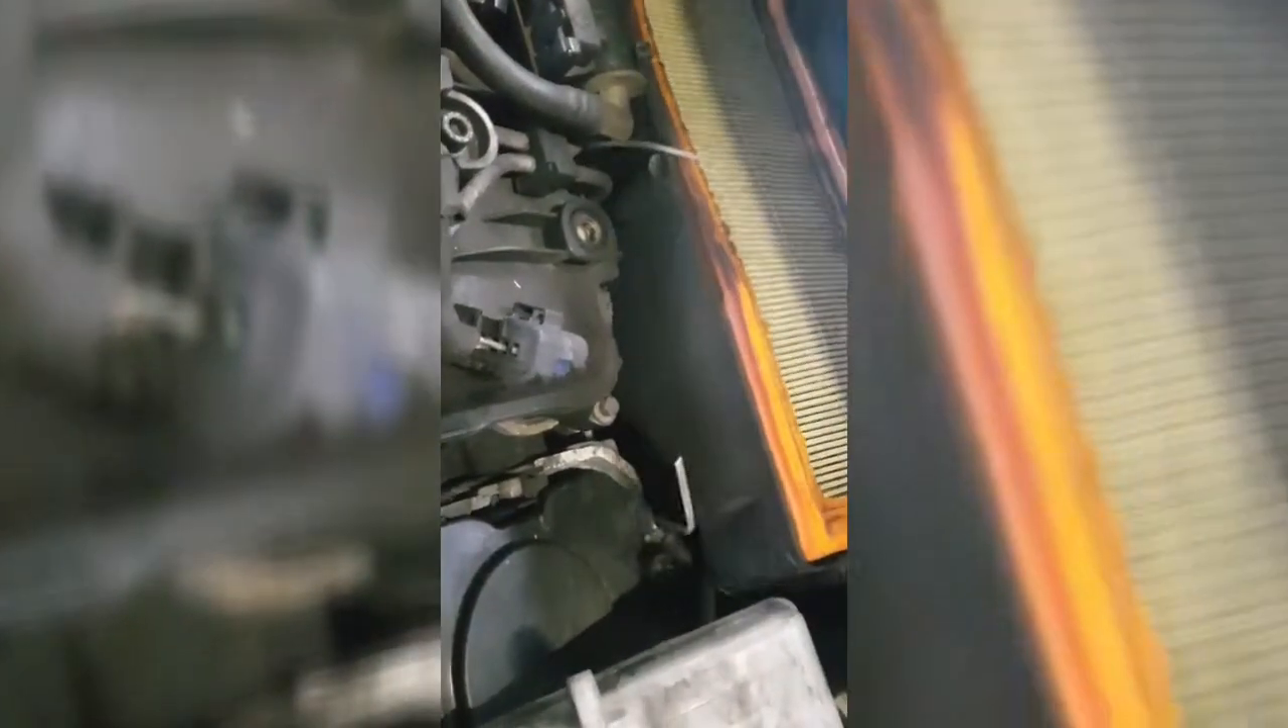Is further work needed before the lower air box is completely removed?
Yes.